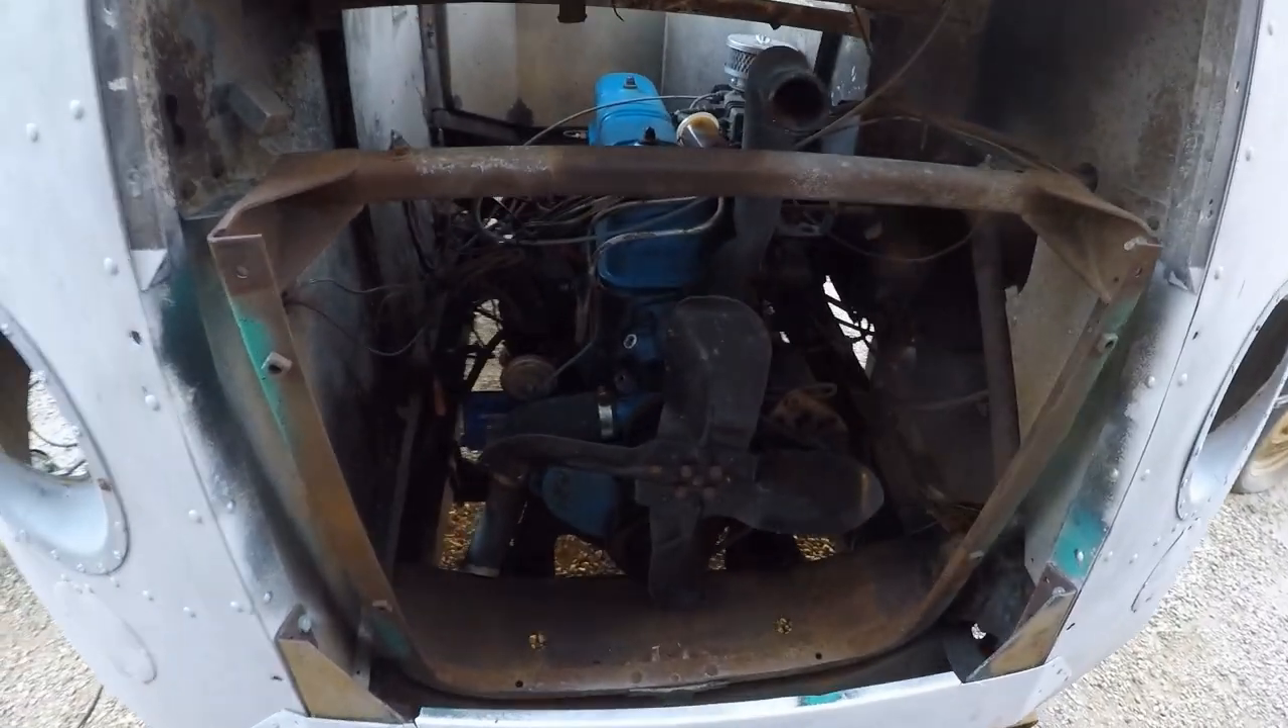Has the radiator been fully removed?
Yes.